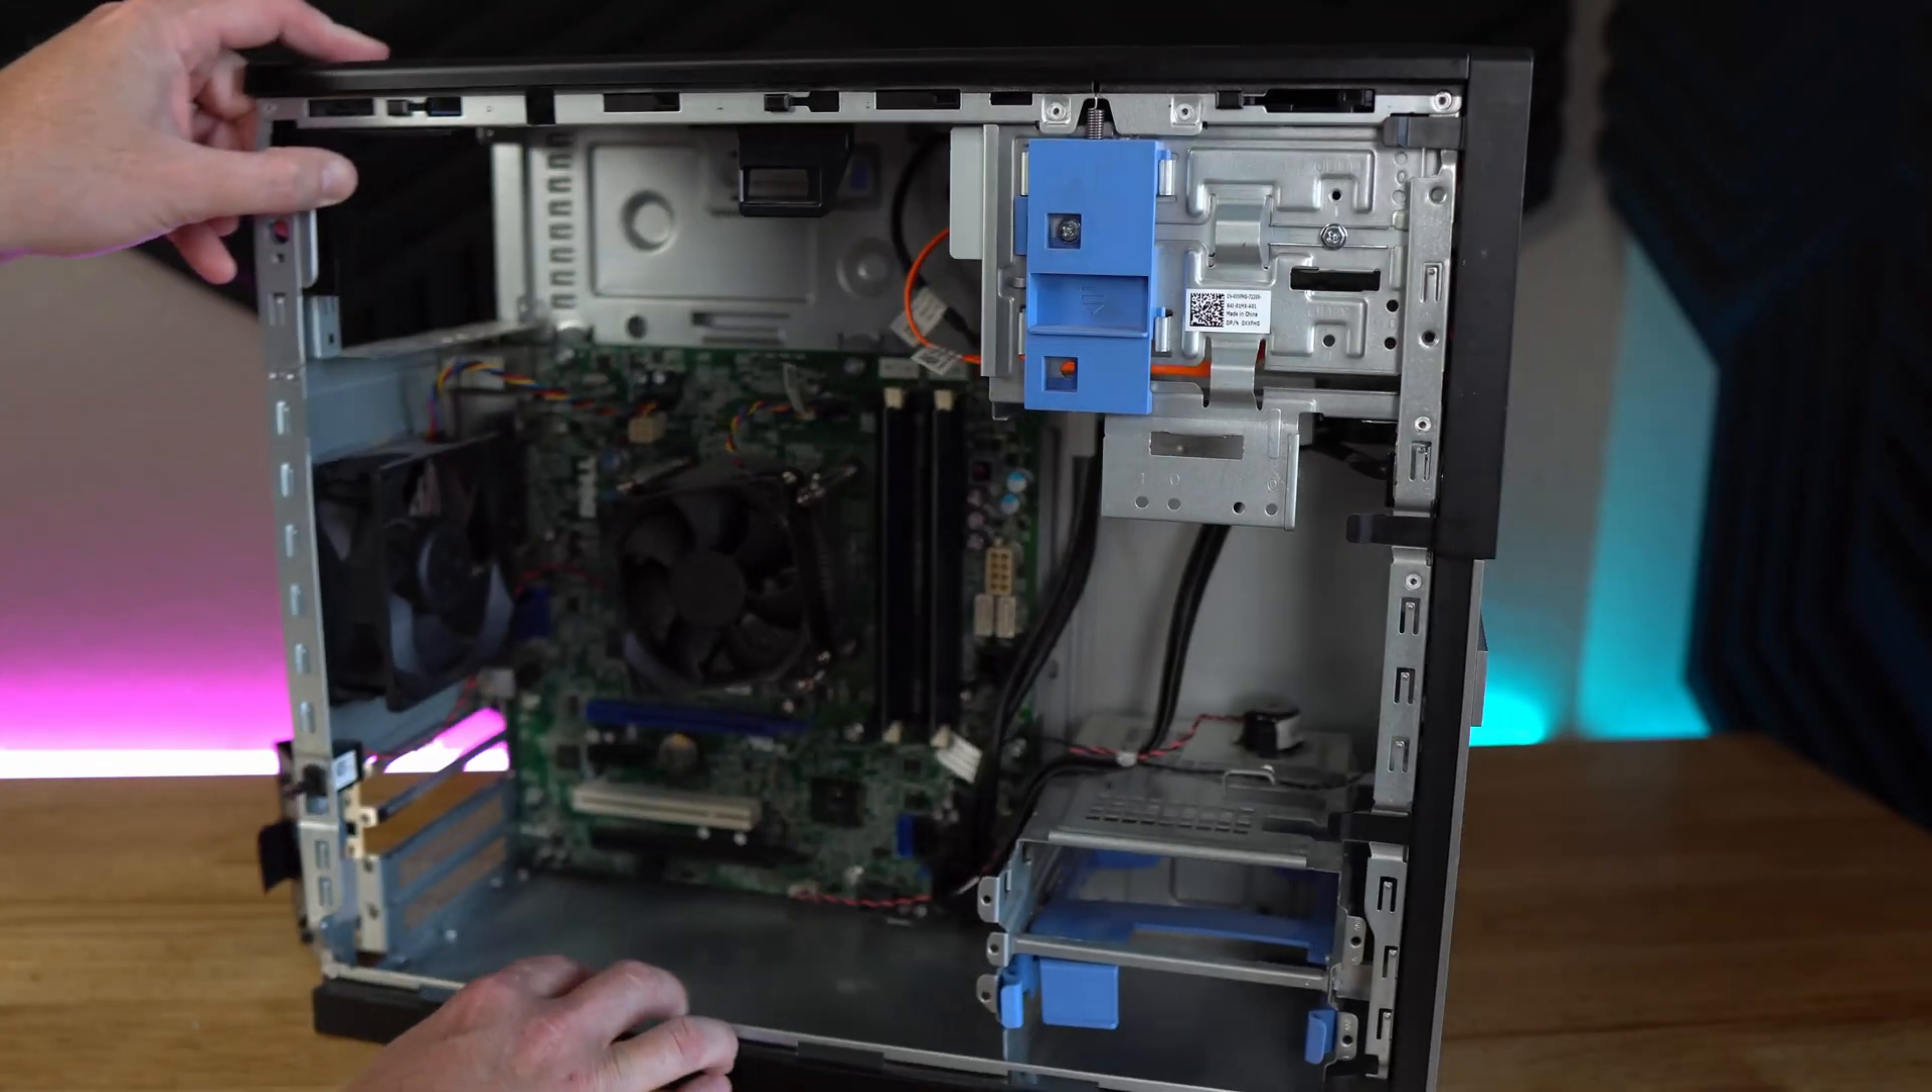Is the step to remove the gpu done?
Yes.